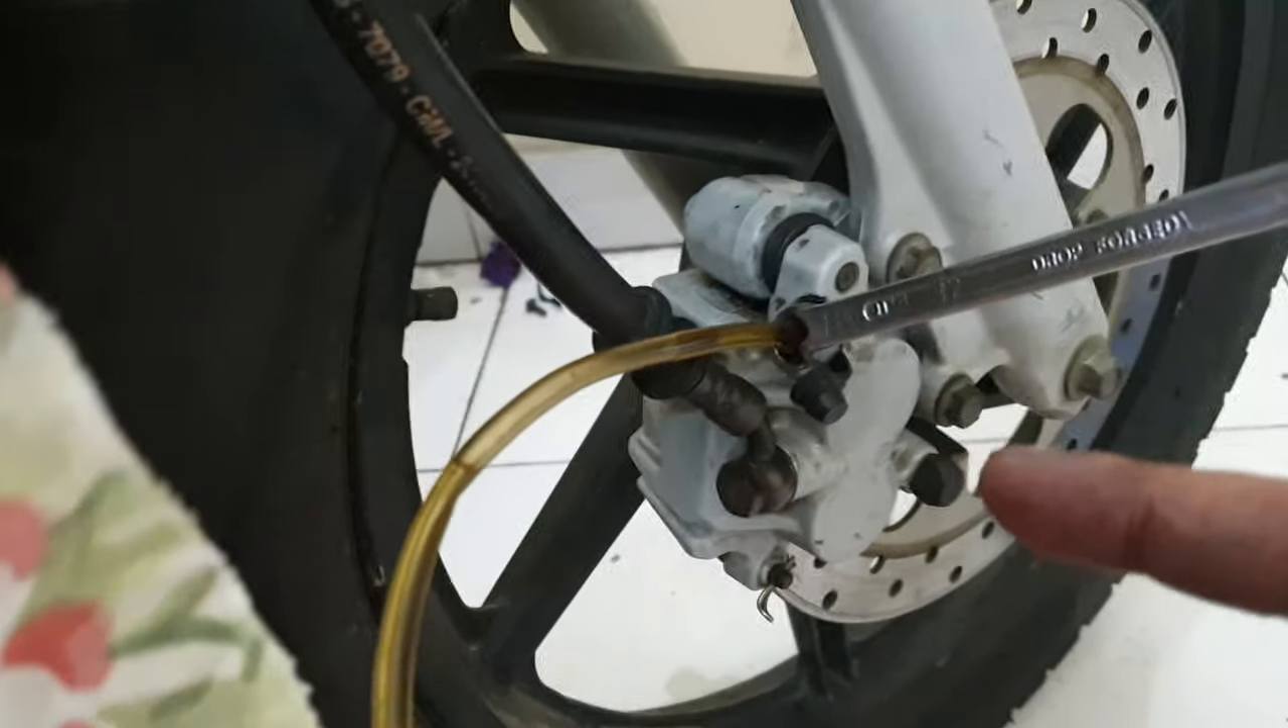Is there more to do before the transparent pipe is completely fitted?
No.